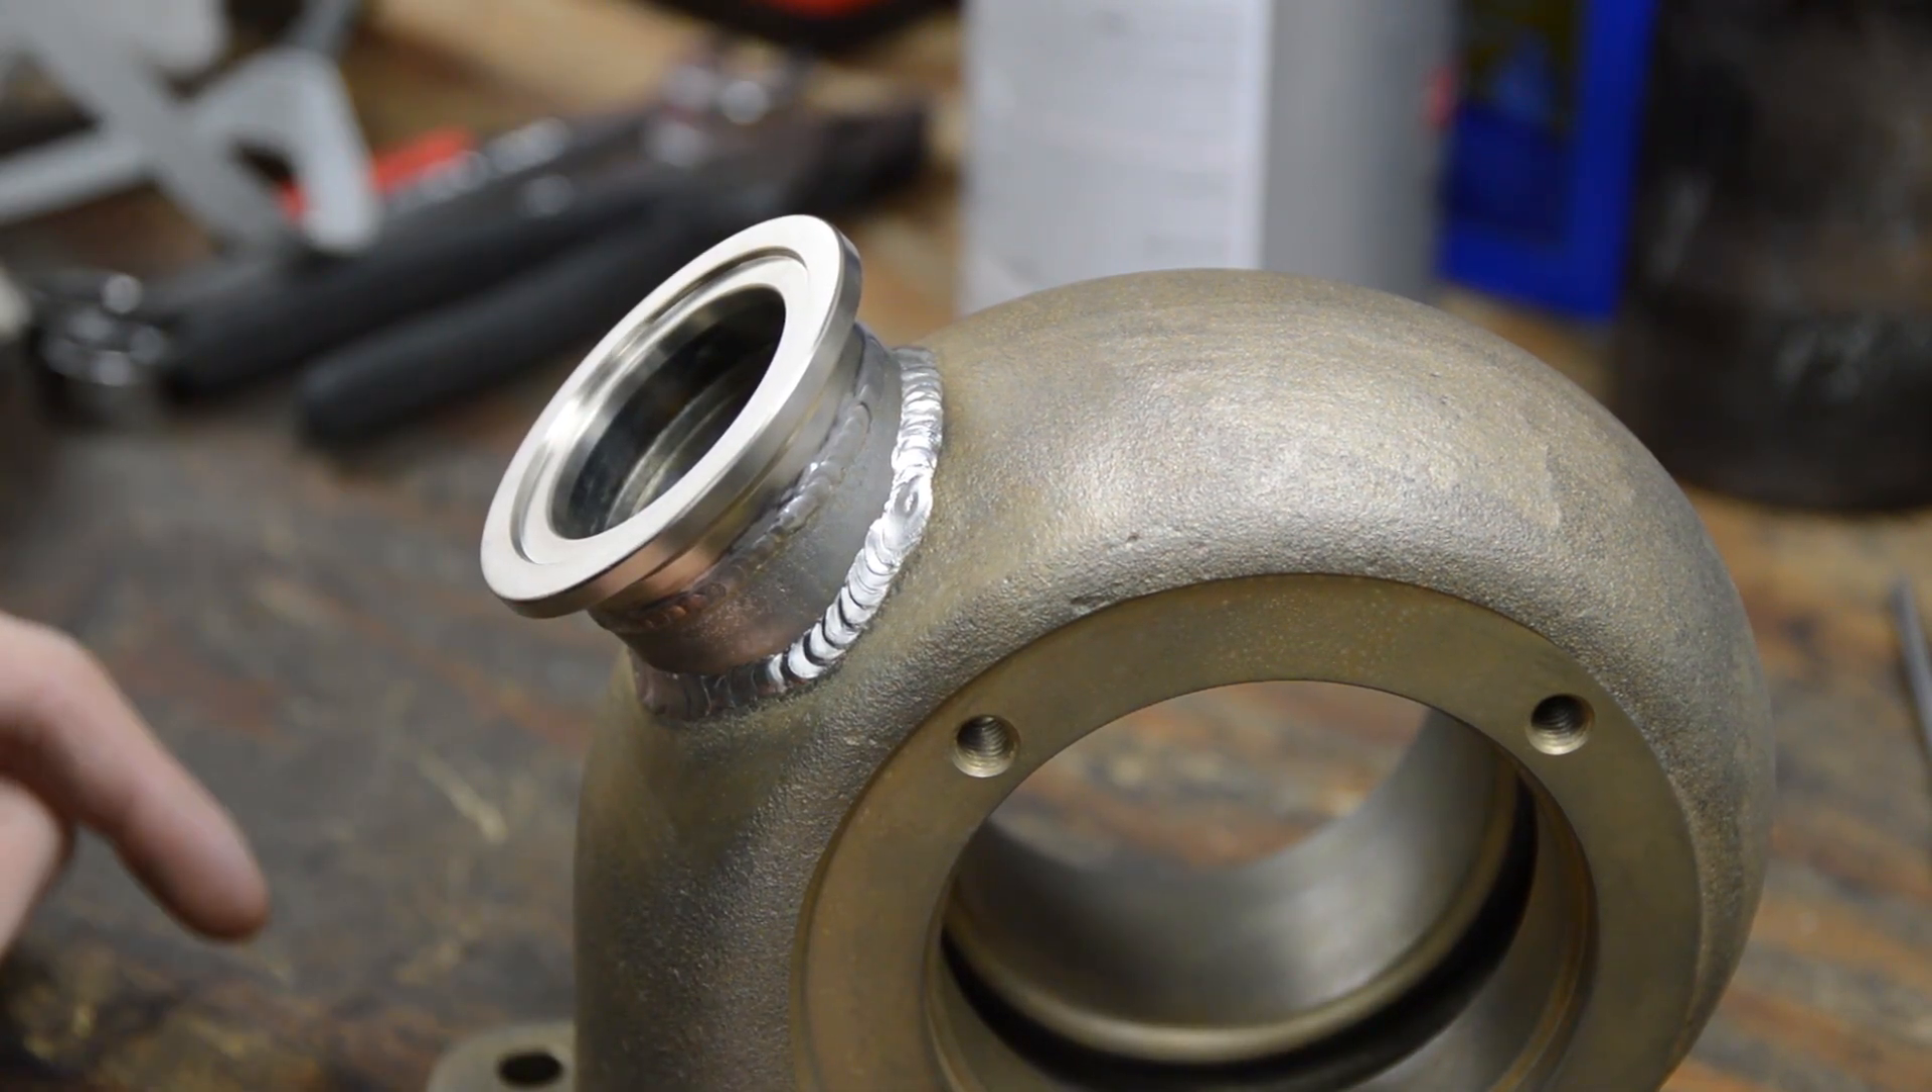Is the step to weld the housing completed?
Yes.